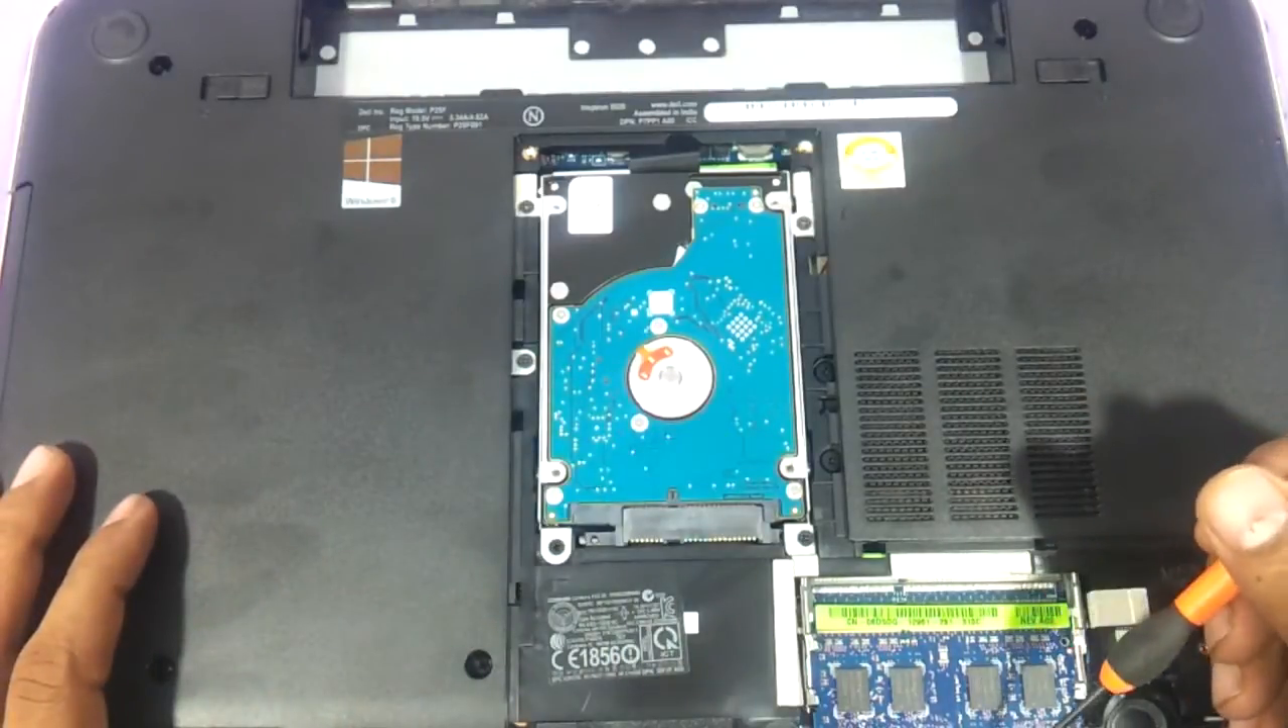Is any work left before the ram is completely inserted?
No.